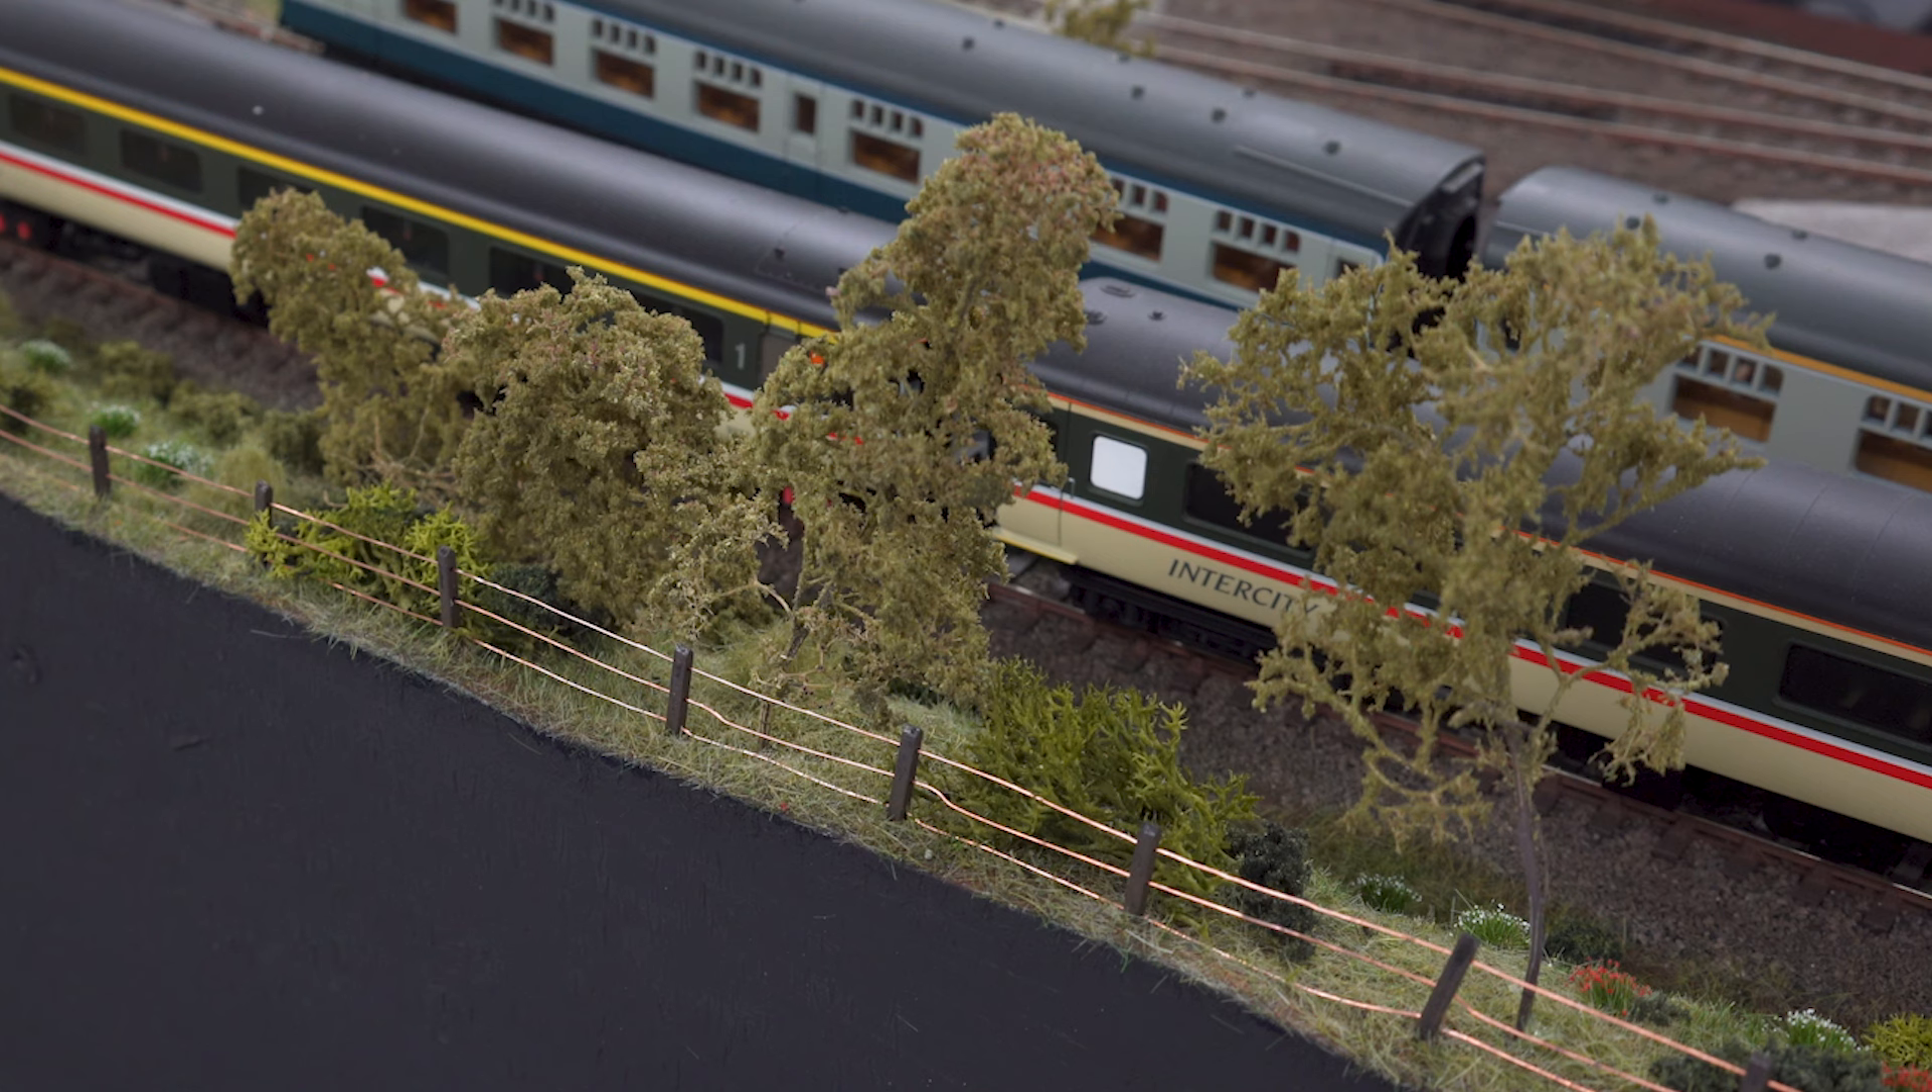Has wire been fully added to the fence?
Yes.